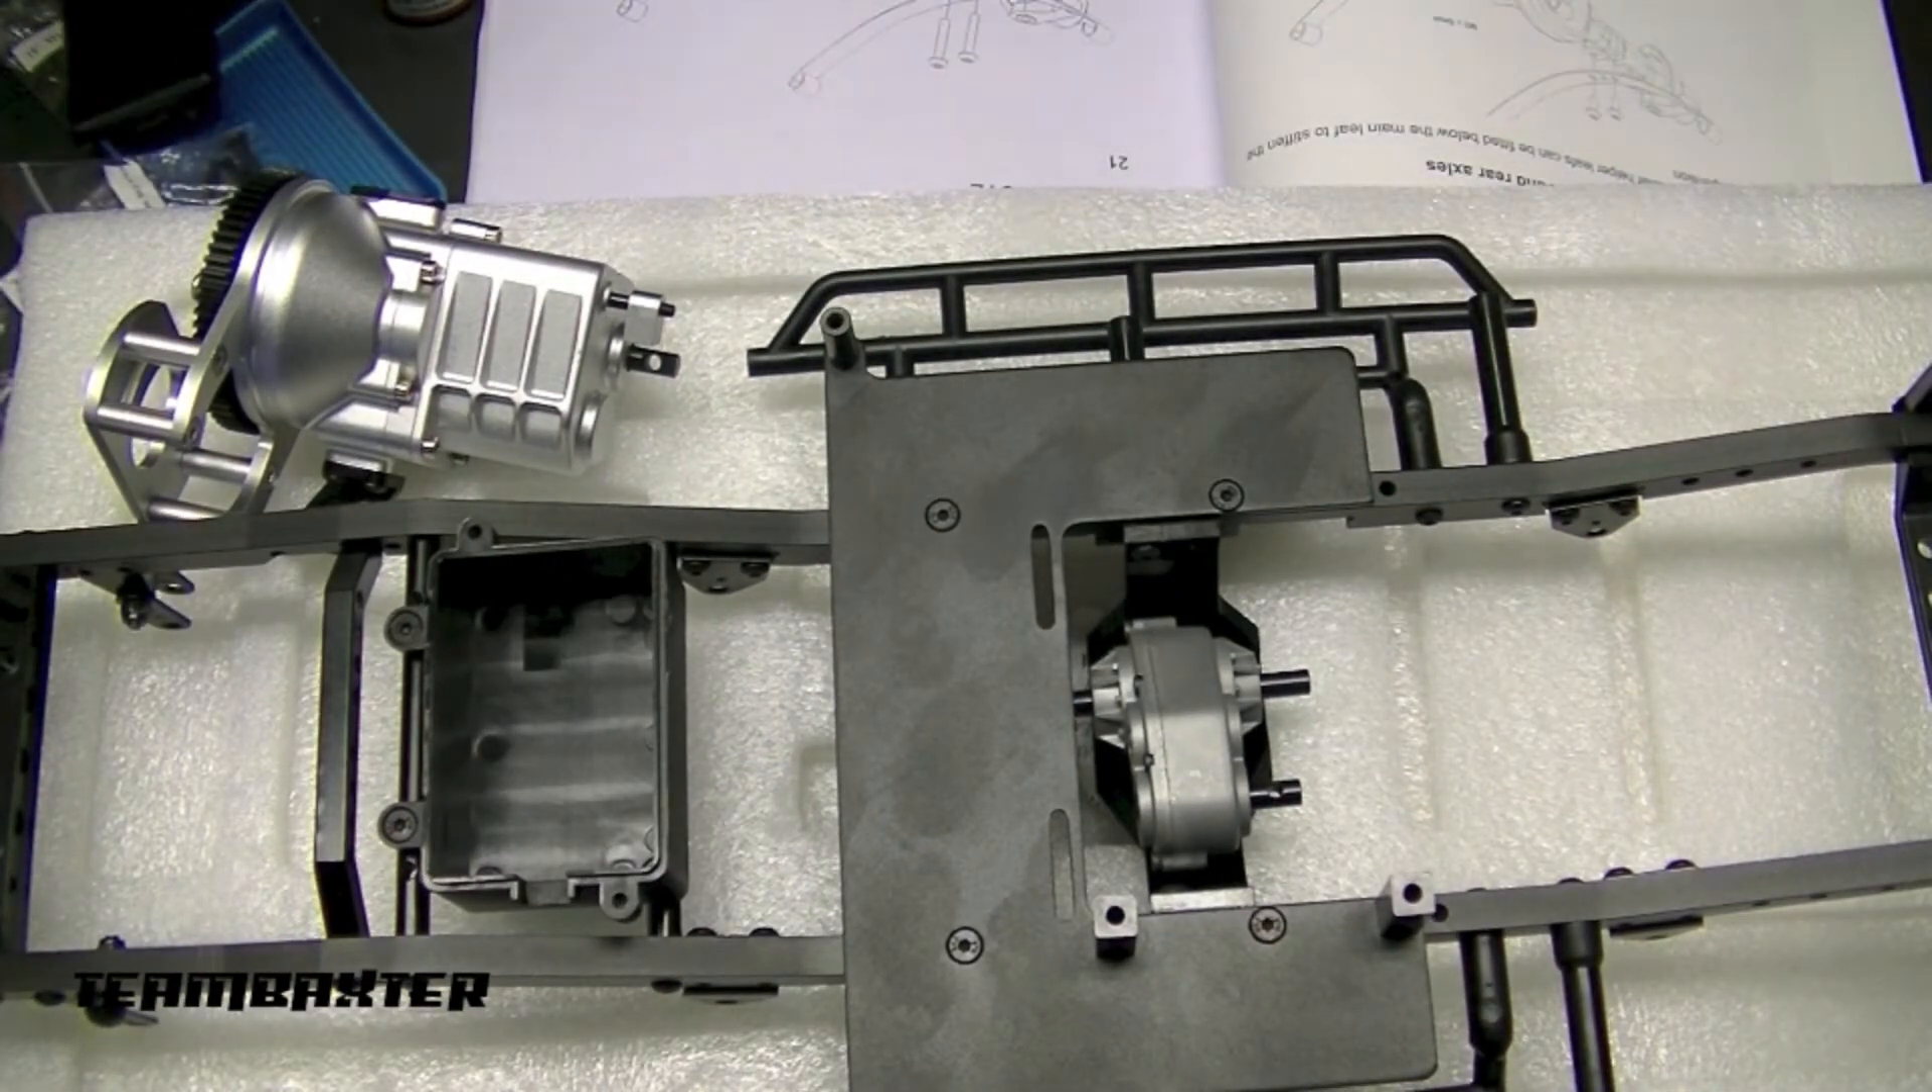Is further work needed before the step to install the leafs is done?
Yes.